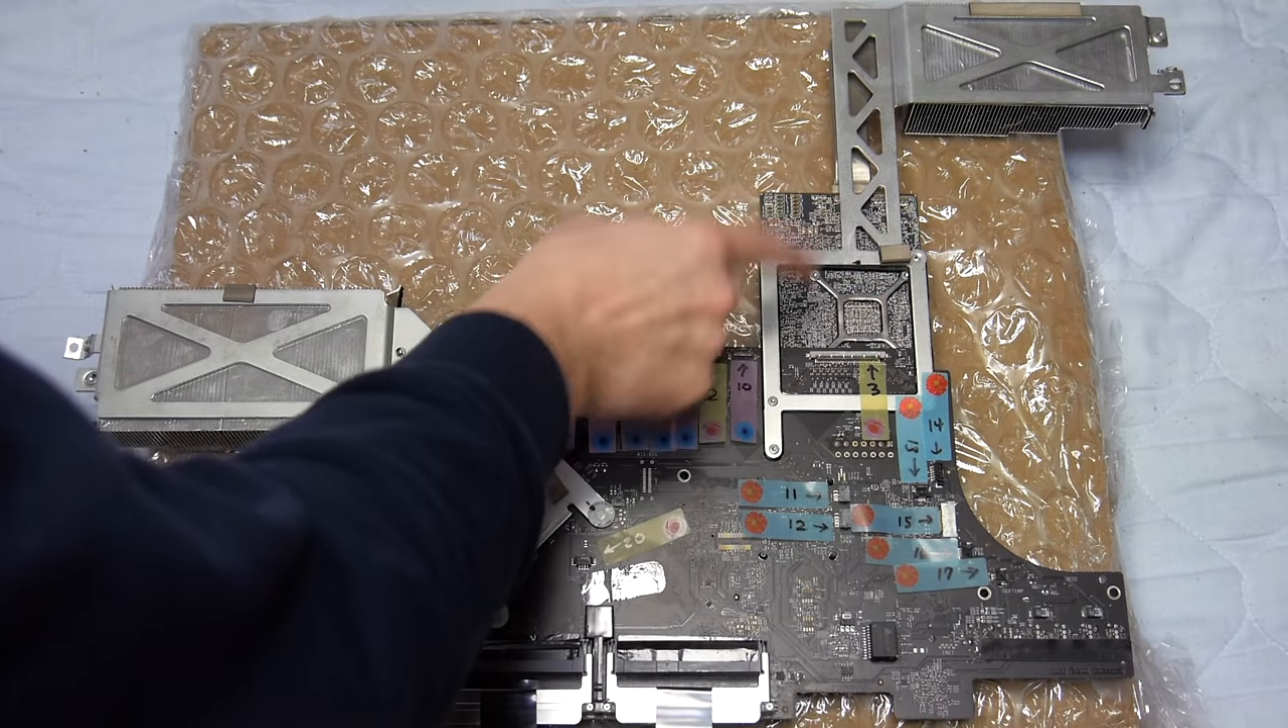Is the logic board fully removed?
Yes.